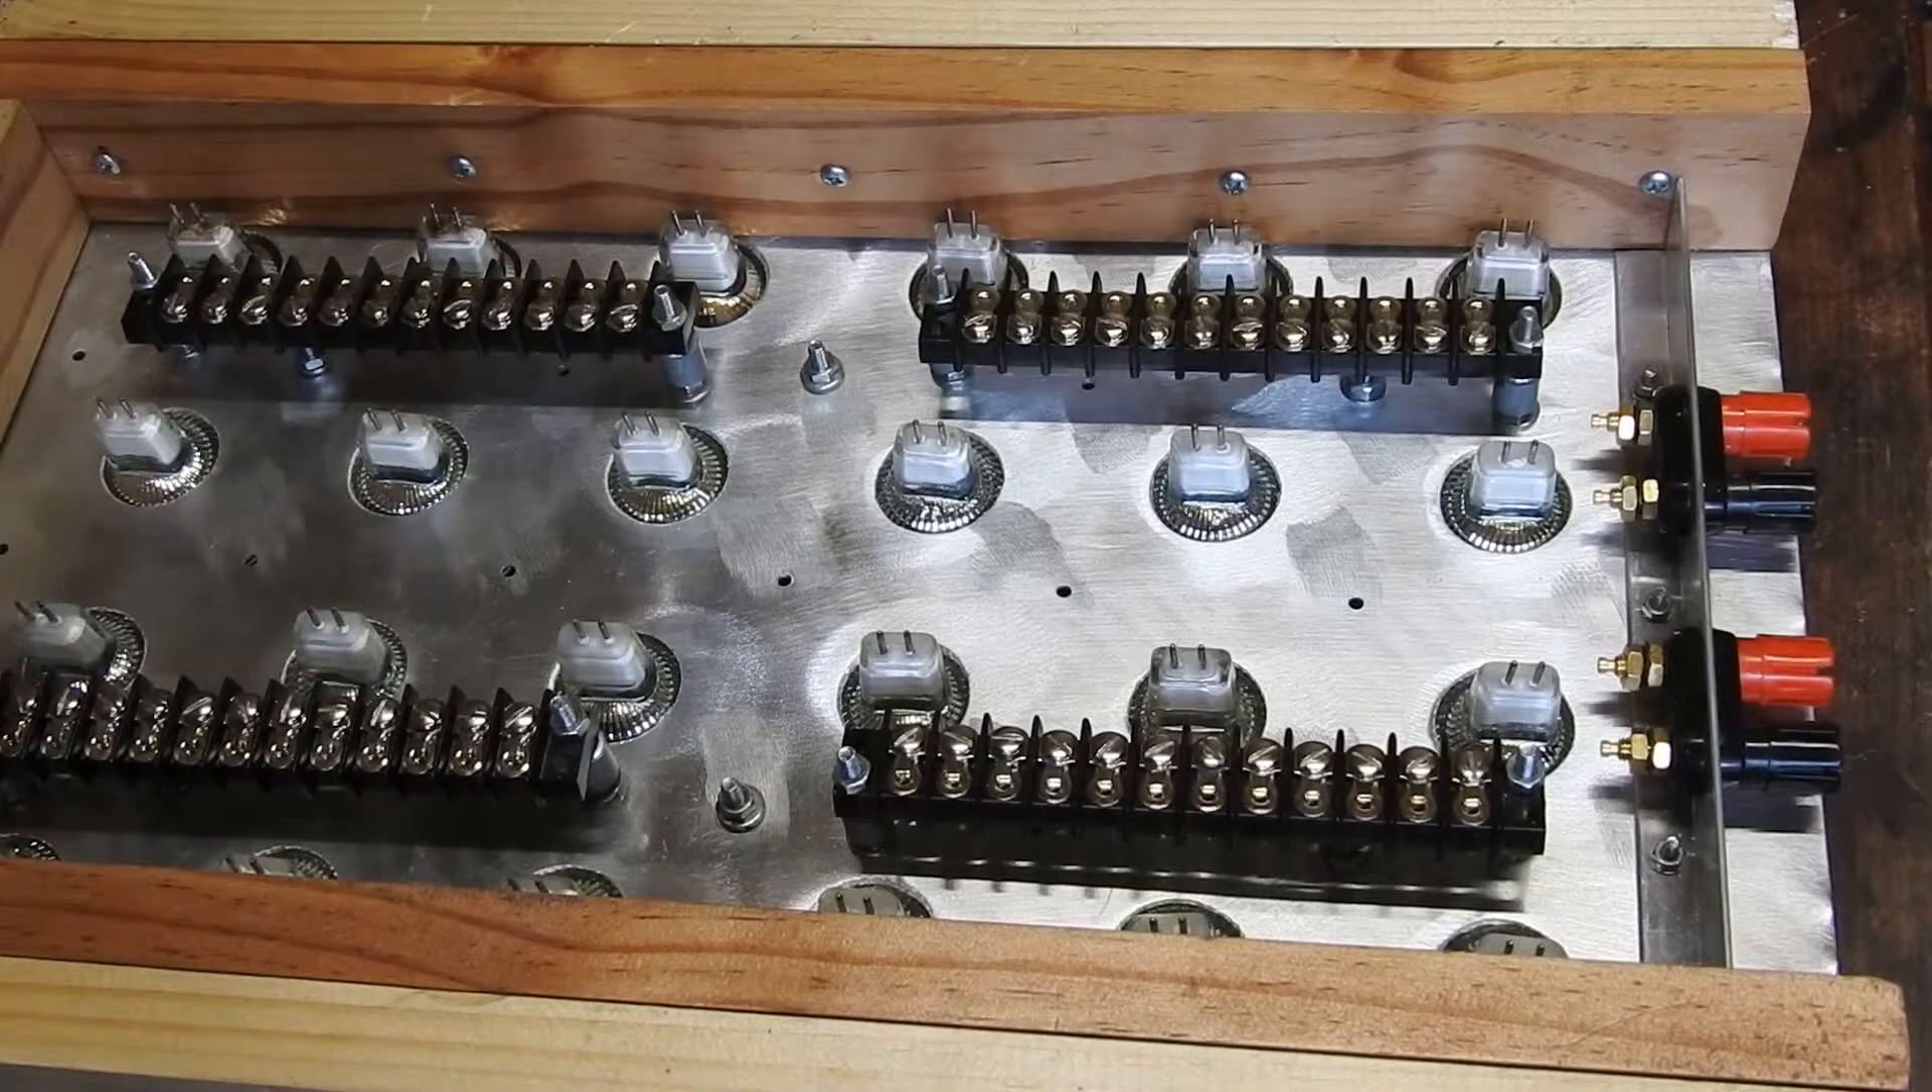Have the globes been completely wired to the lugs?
No.